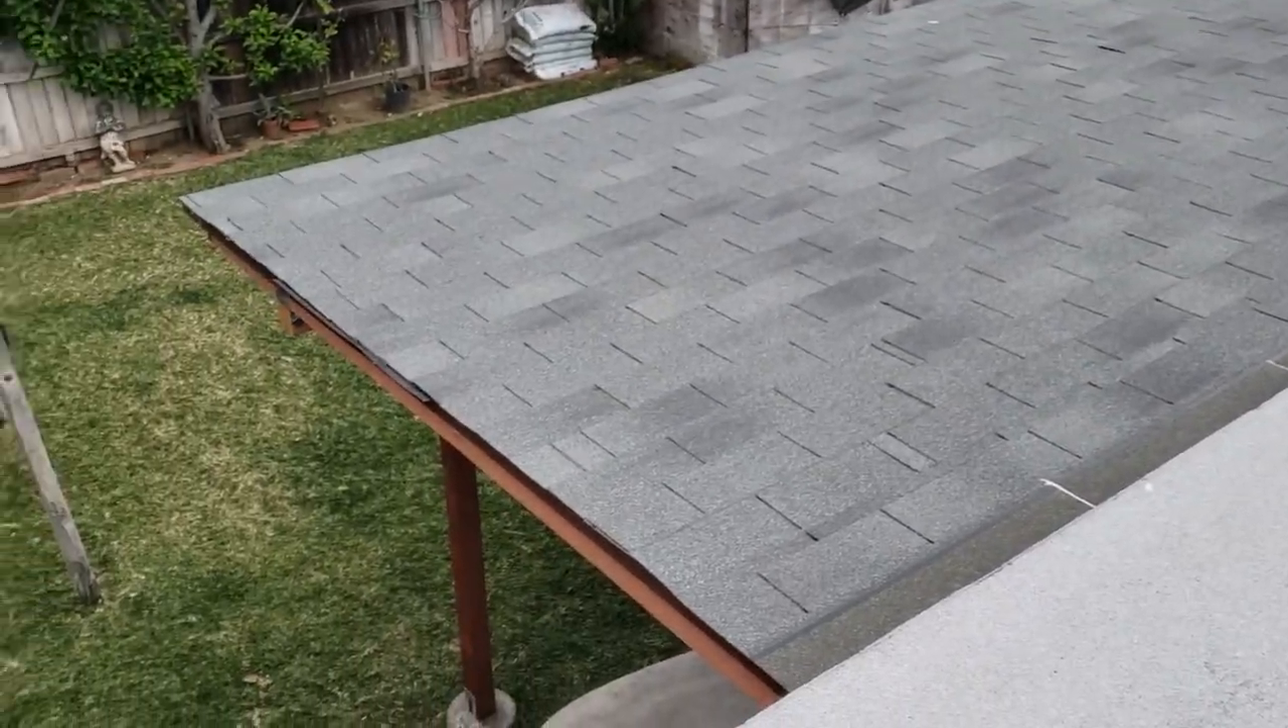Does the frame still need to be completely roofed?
No.